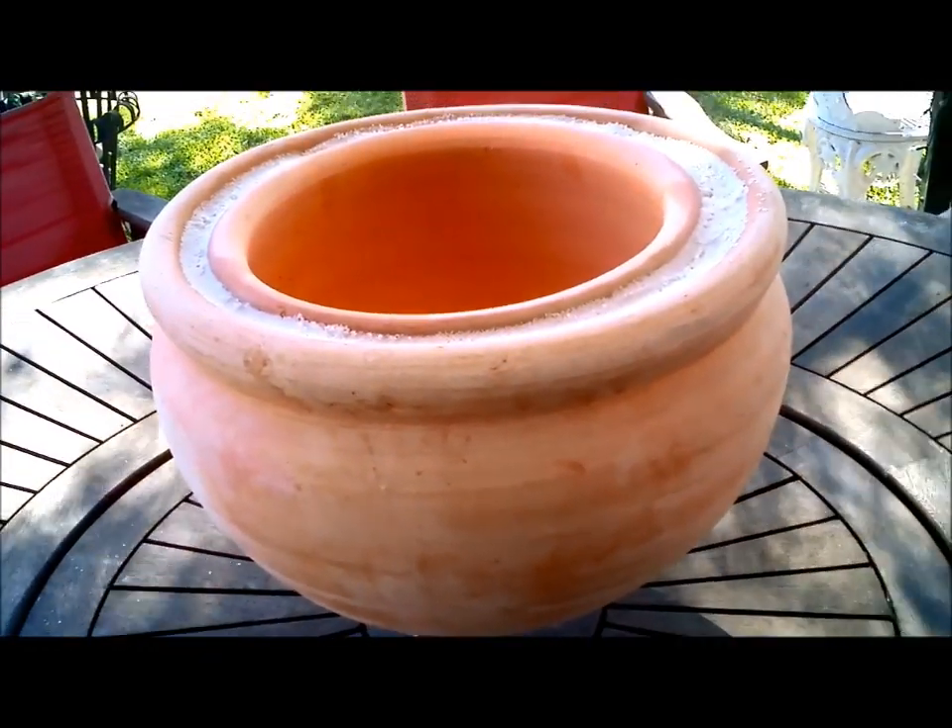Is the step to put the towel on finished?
No.